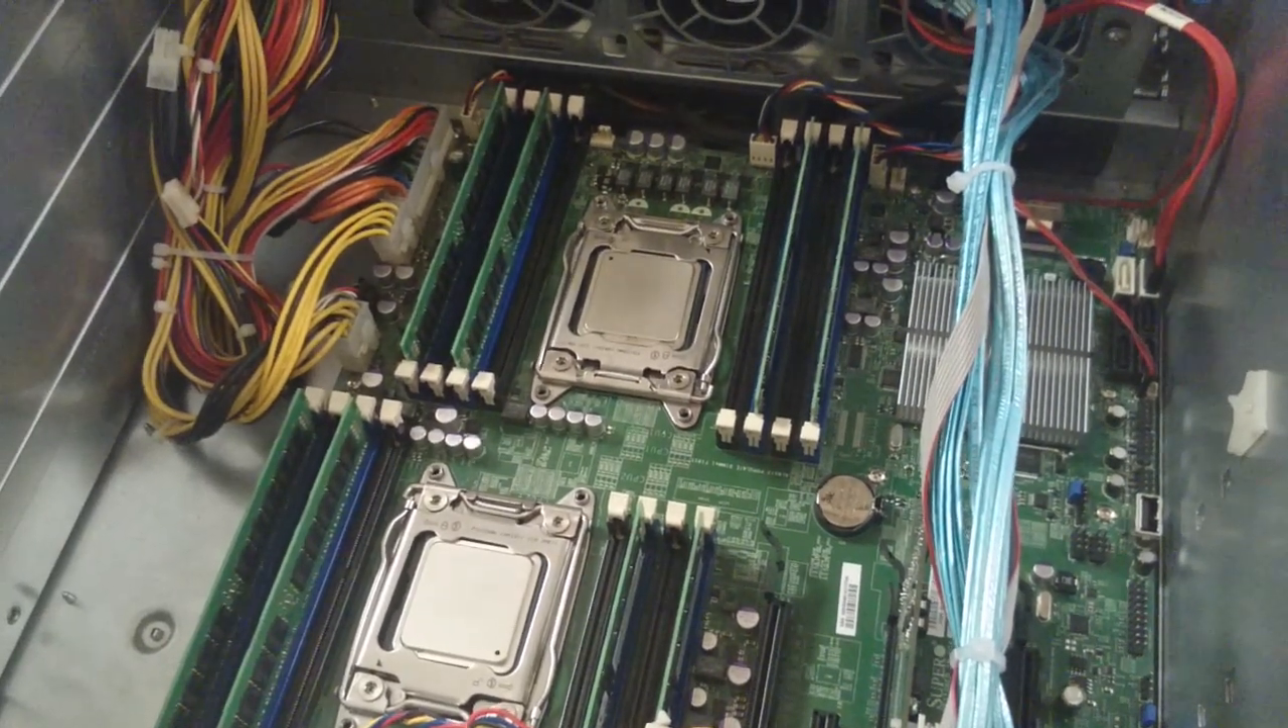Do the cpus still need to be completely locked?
No.